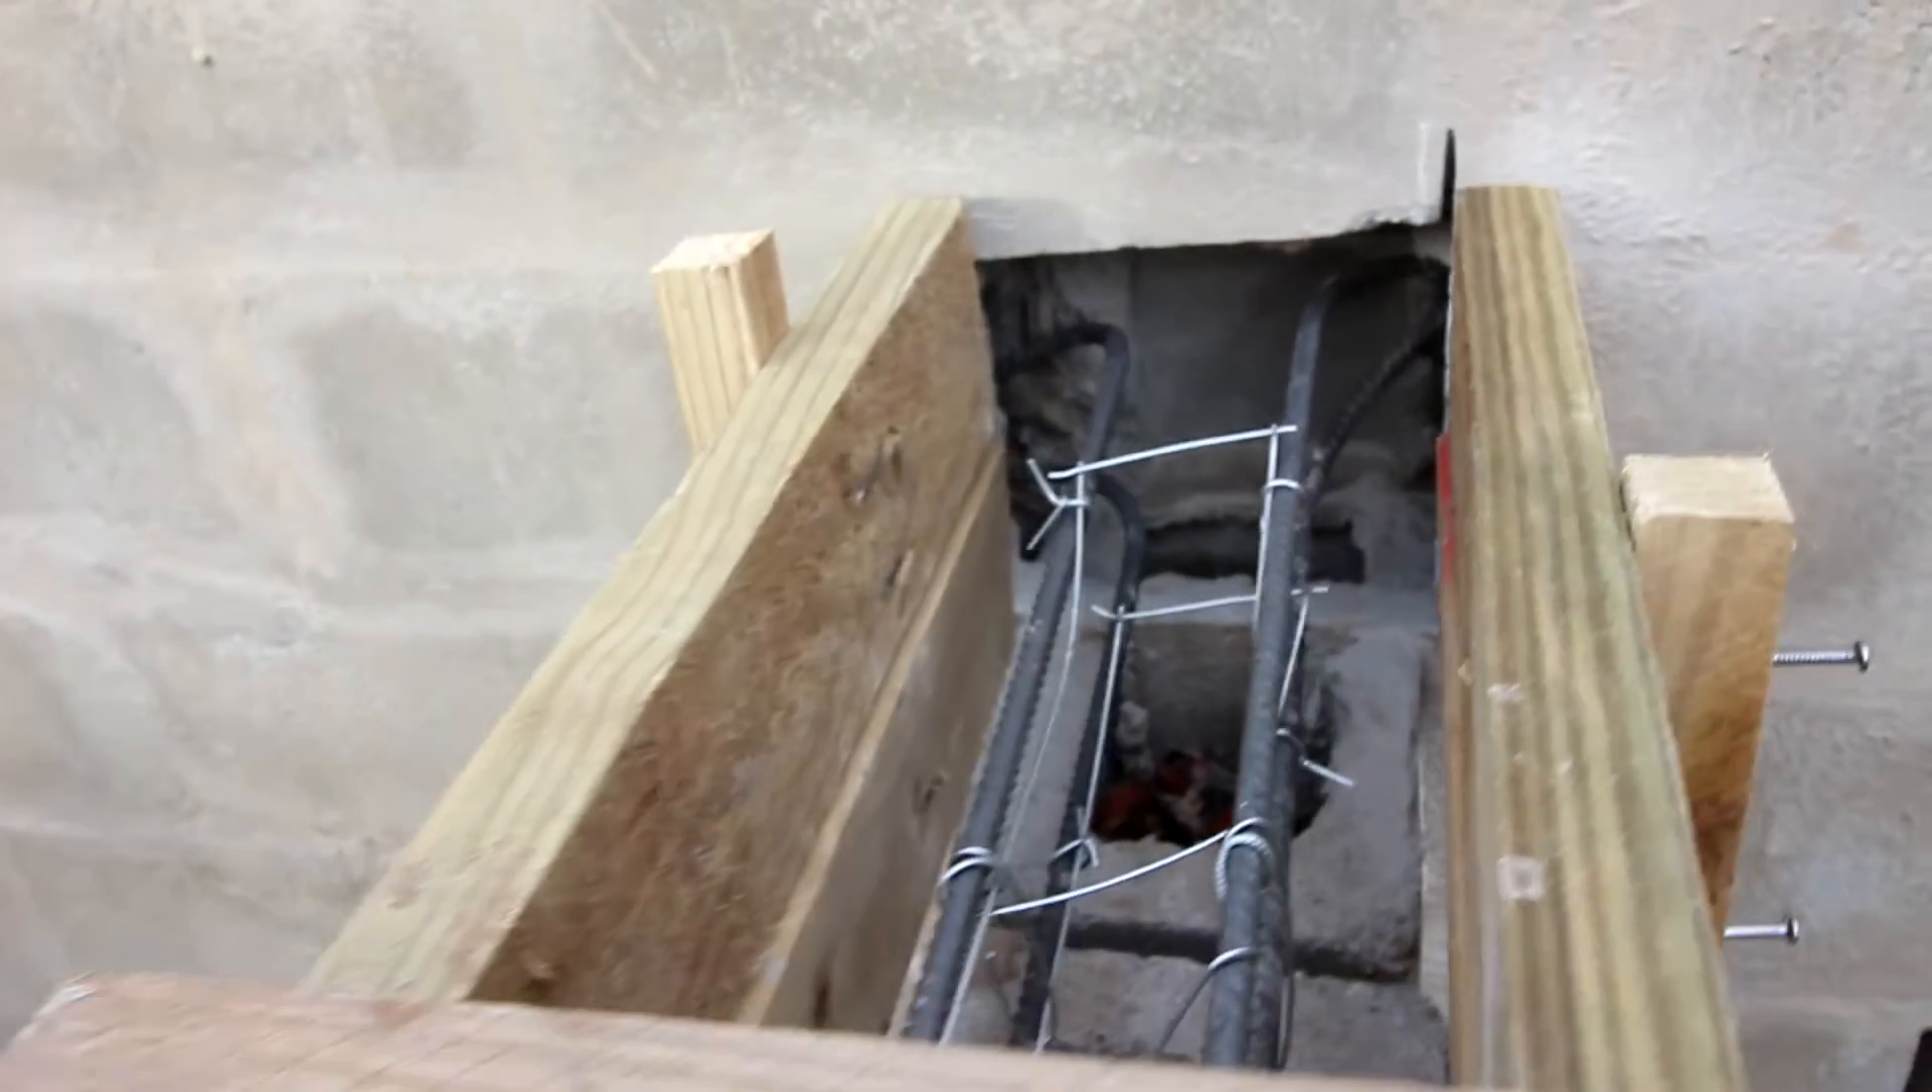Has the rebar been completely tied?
Yes.